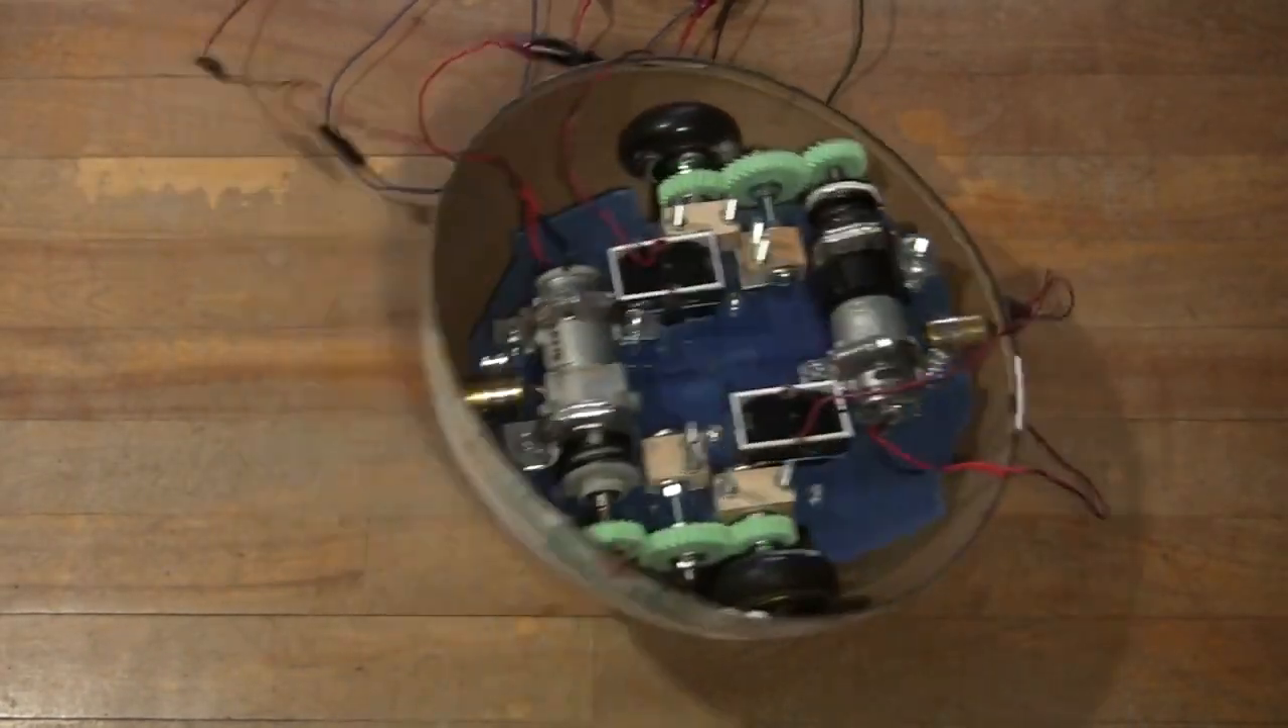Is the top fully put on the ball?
No.